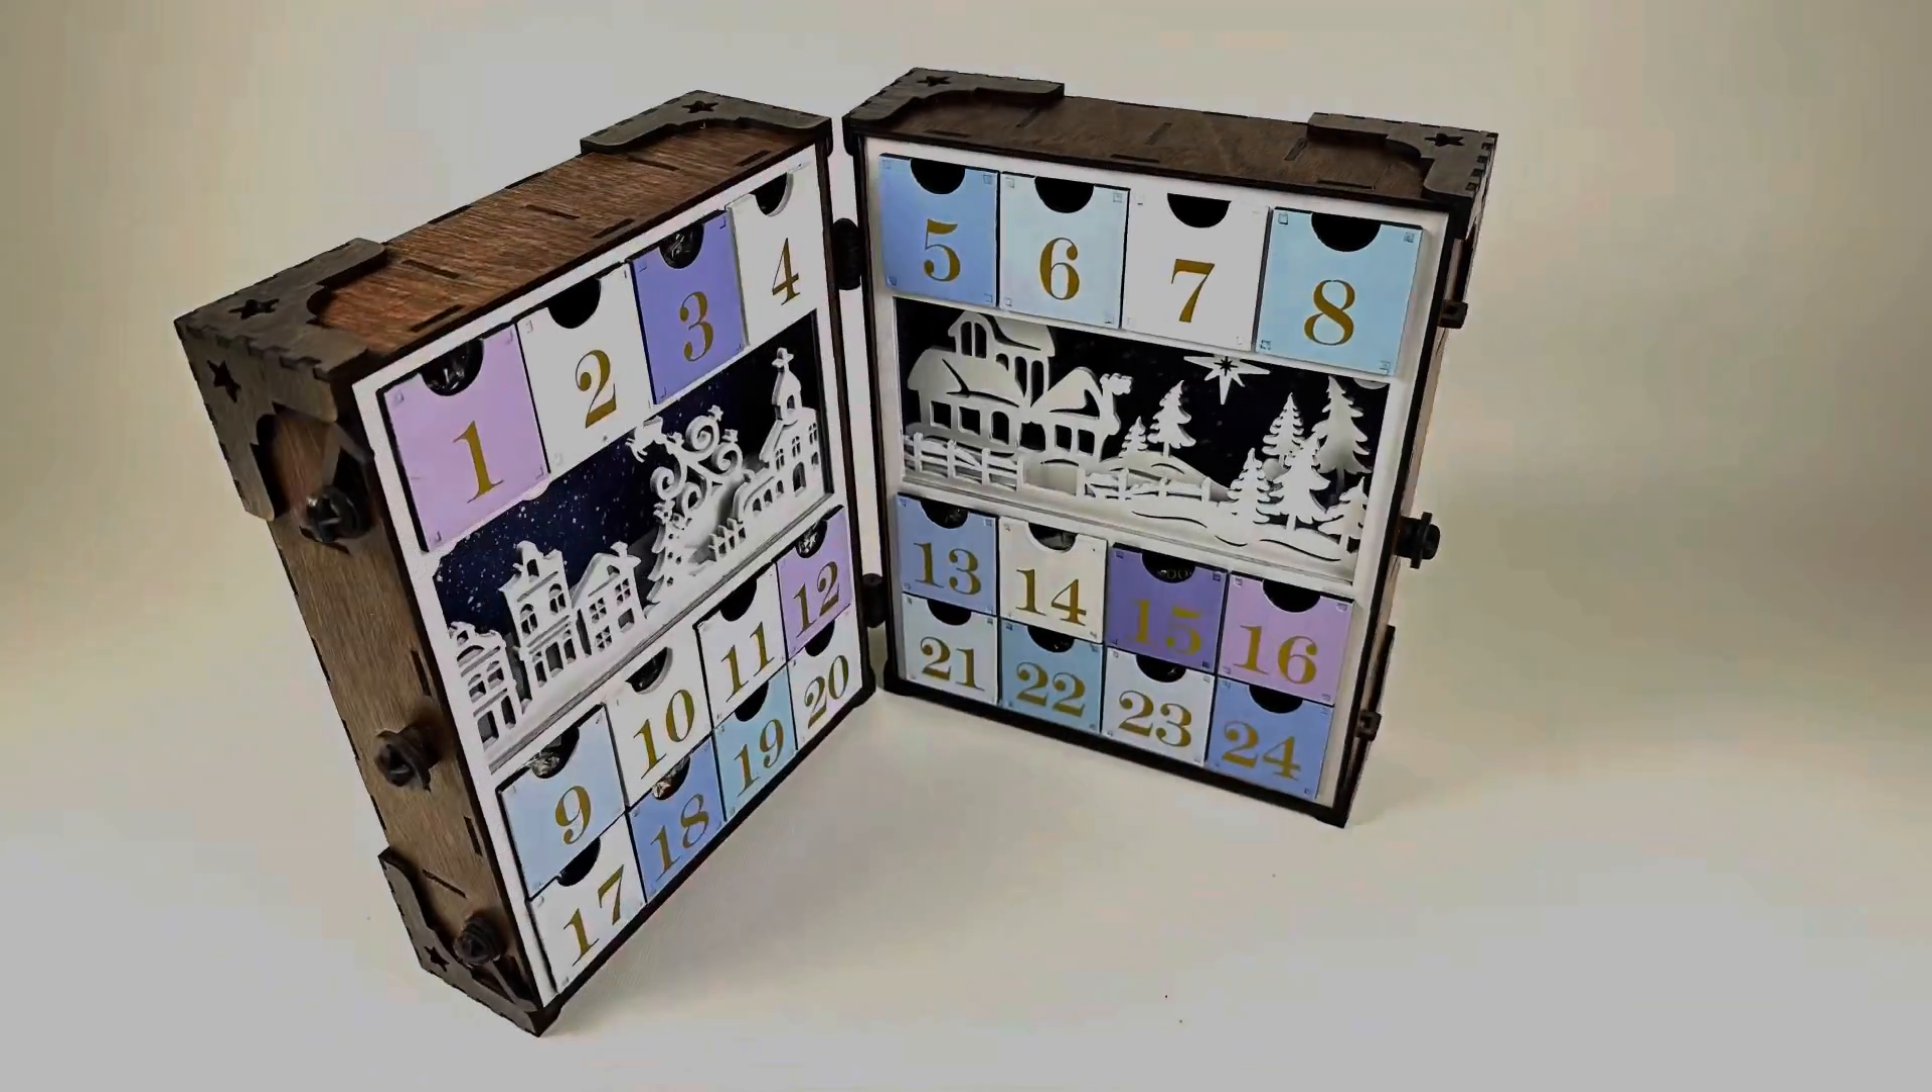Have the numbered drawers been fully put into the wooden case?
Yes.